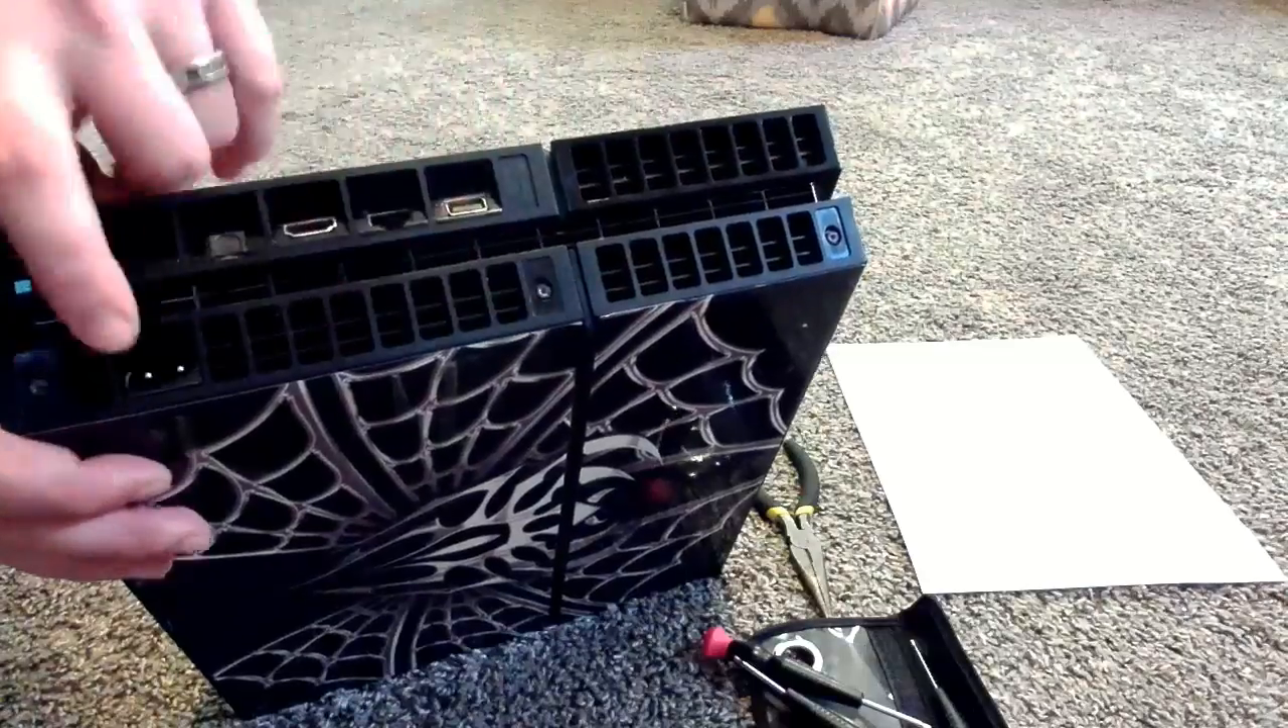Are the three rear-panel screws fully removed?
No.